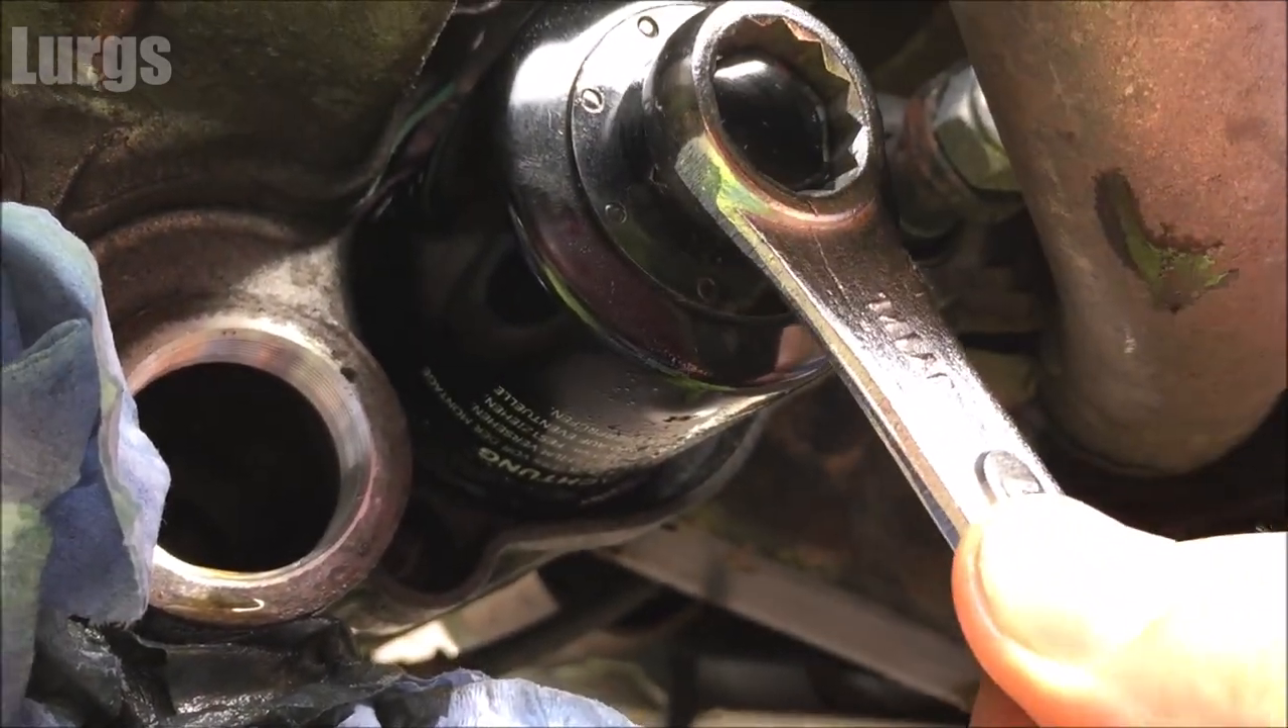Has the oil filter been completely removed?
No.